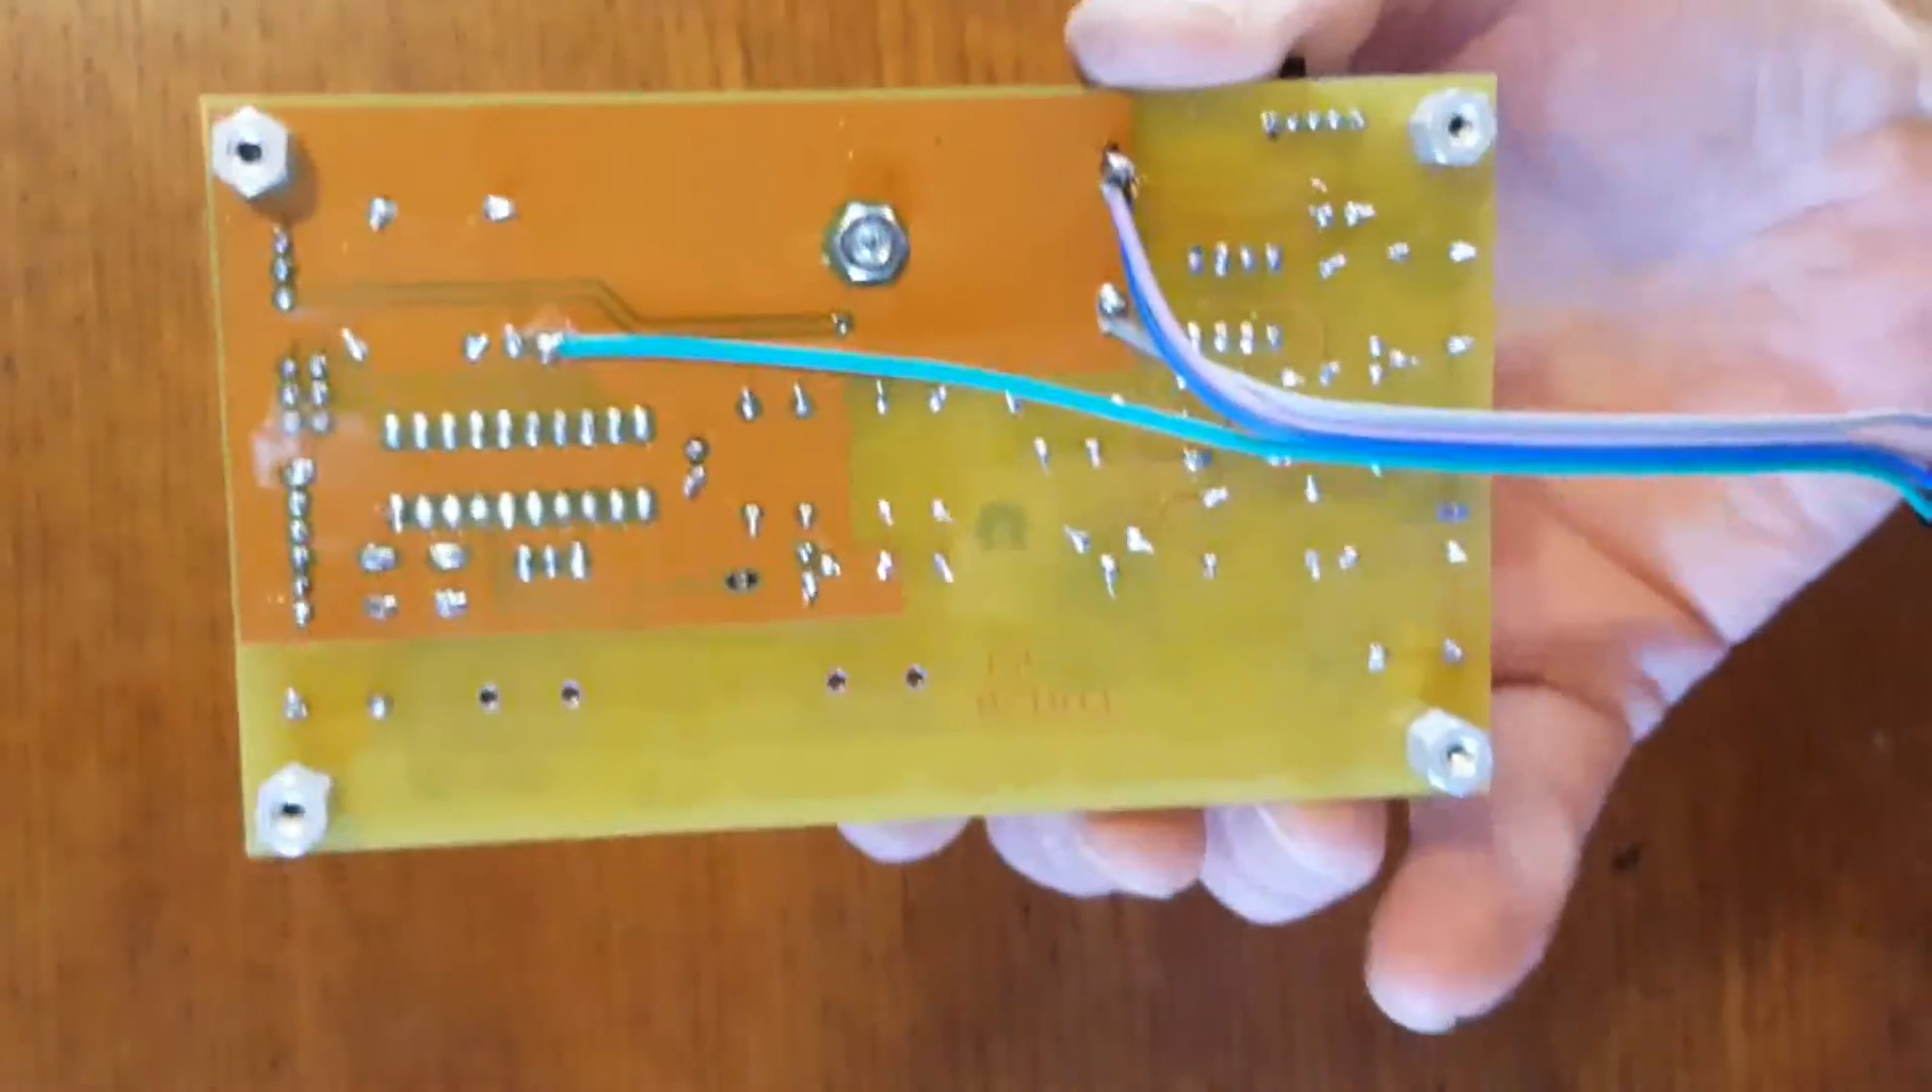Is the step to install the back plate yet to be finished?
Yes.